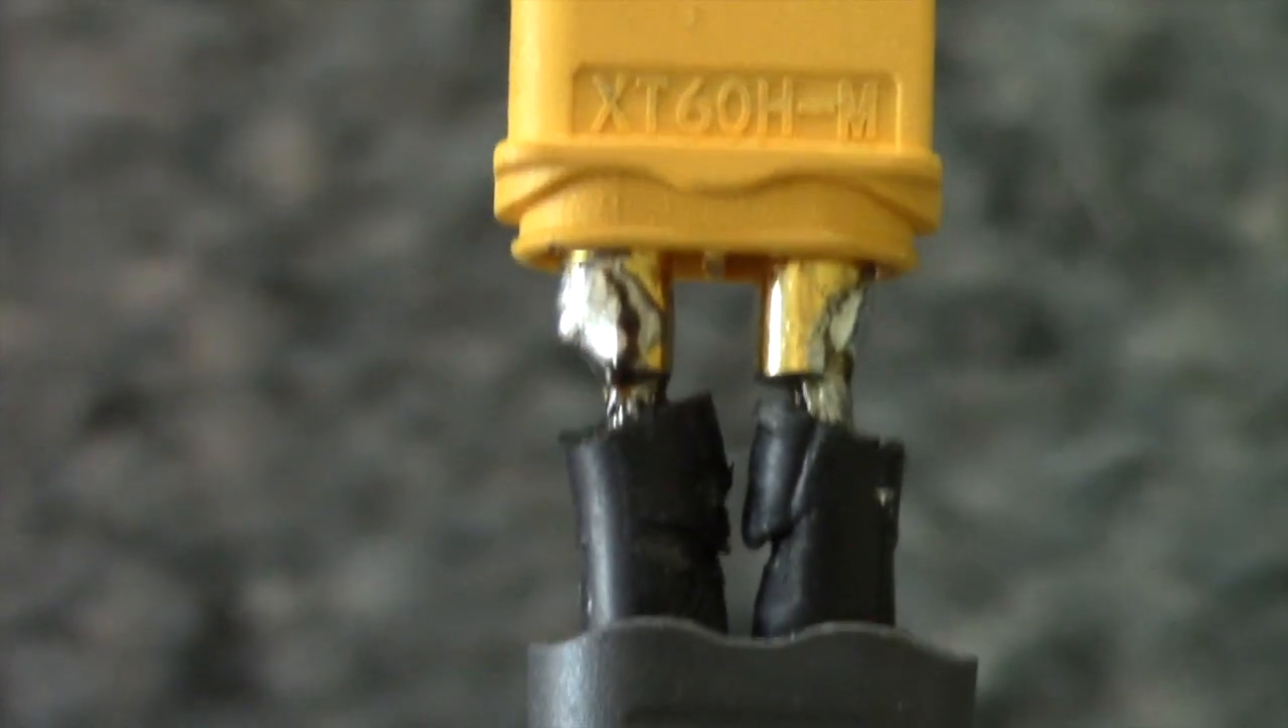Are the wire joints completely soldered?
Yes.